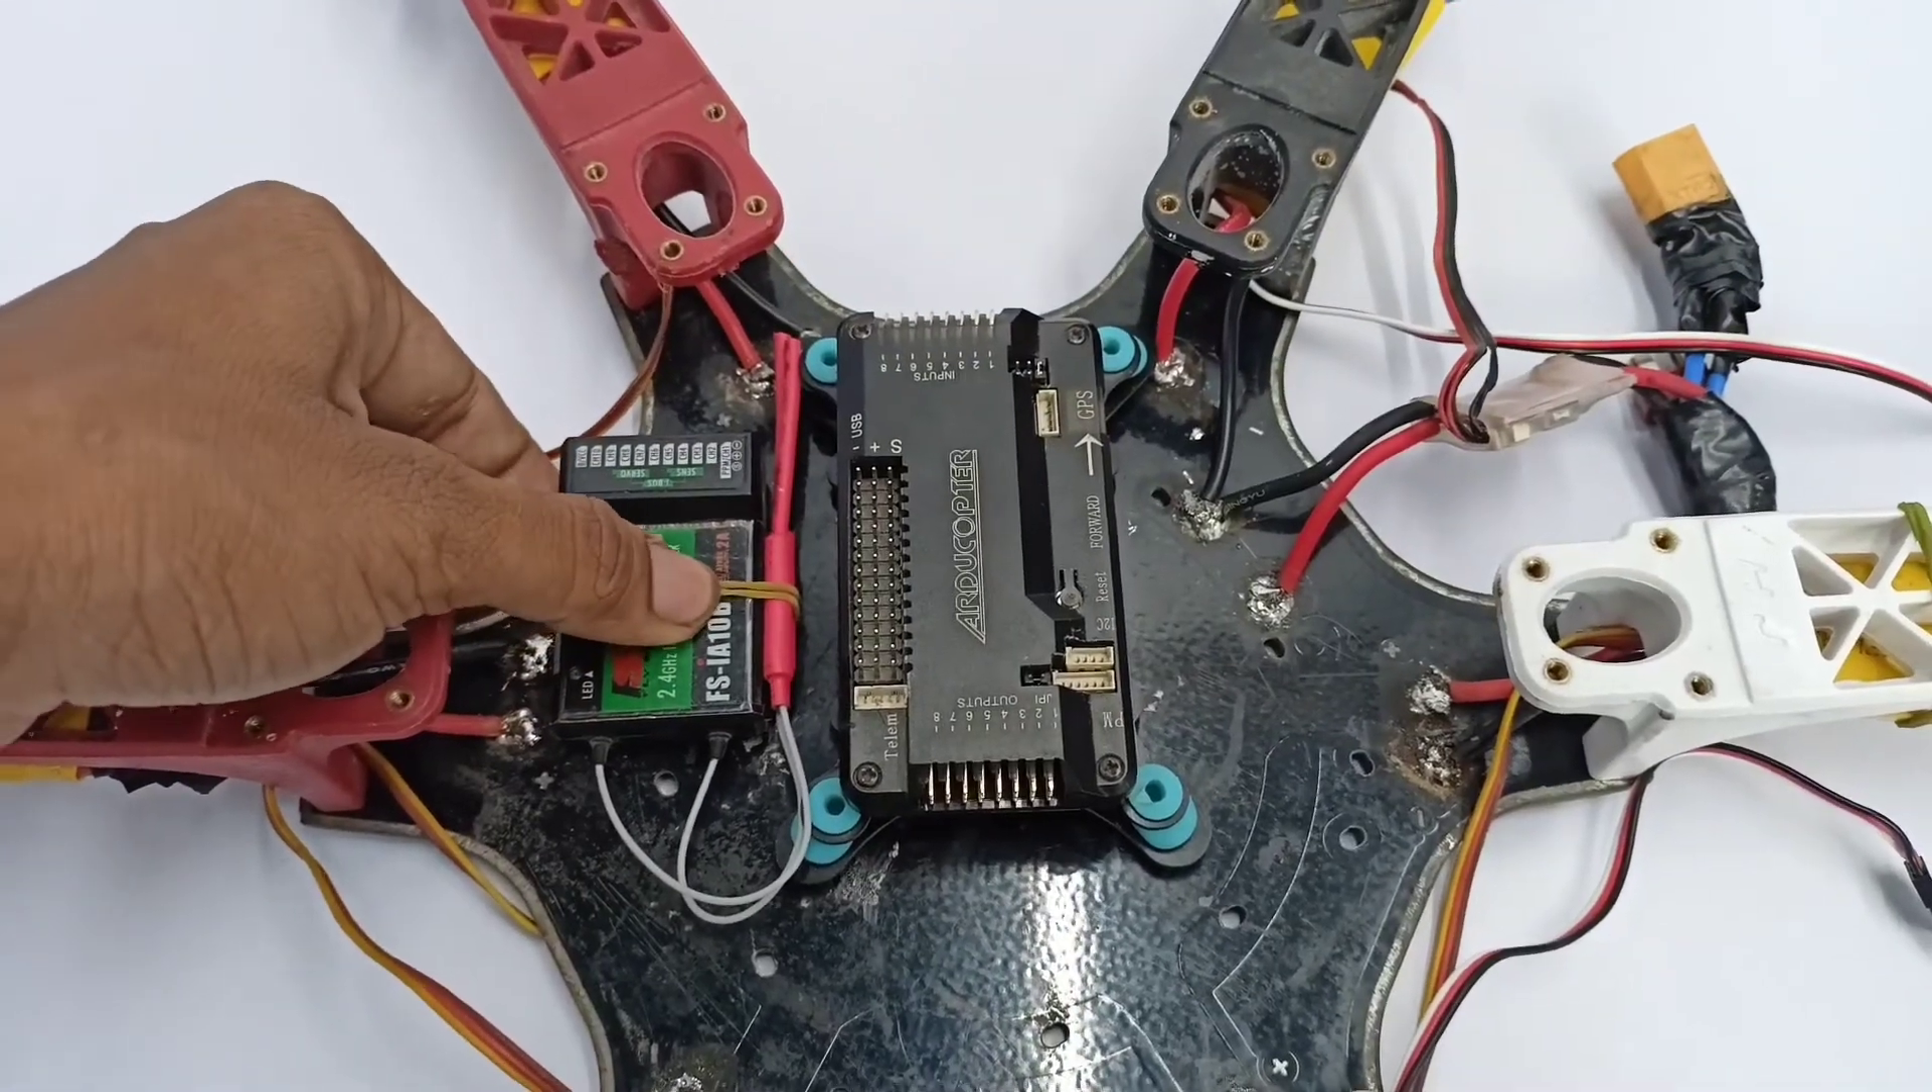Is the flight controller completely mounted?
Yes.